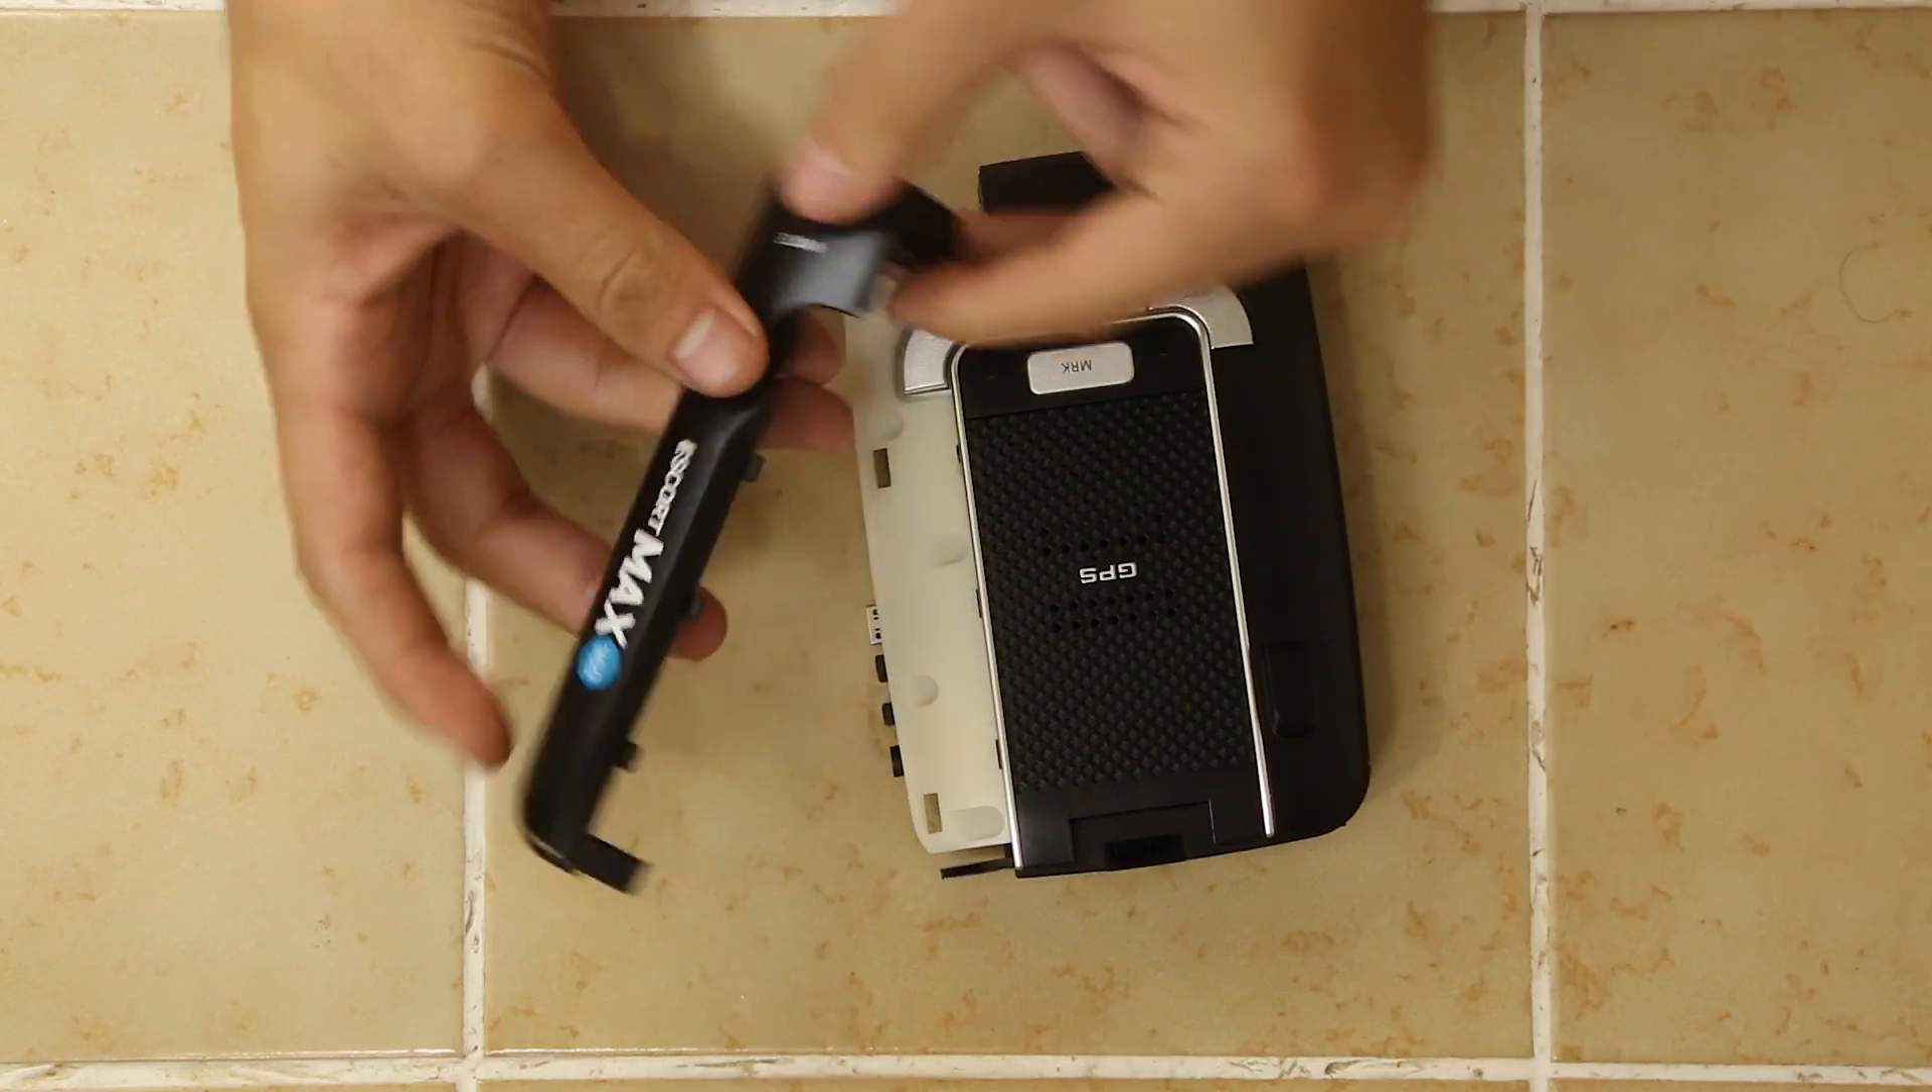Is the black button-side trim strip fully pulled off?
Yes.